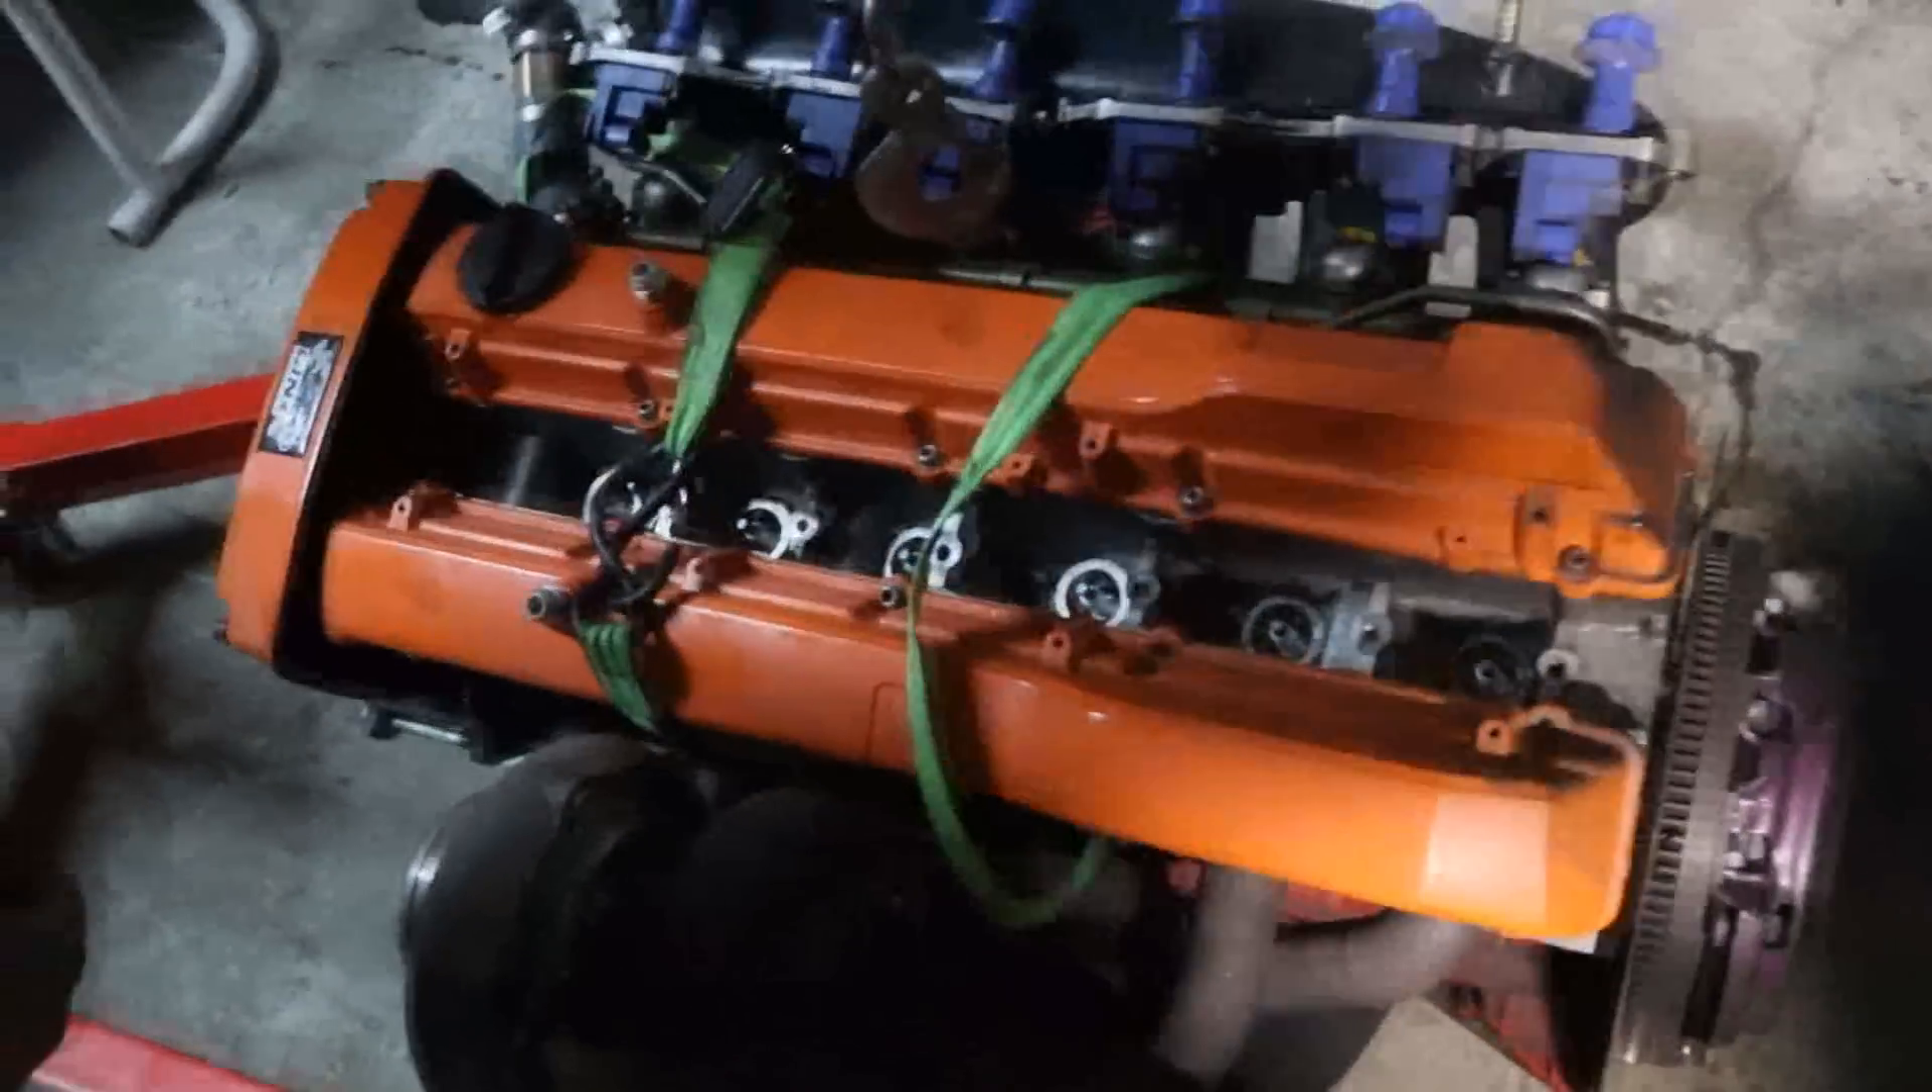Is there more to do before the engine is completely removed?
No.